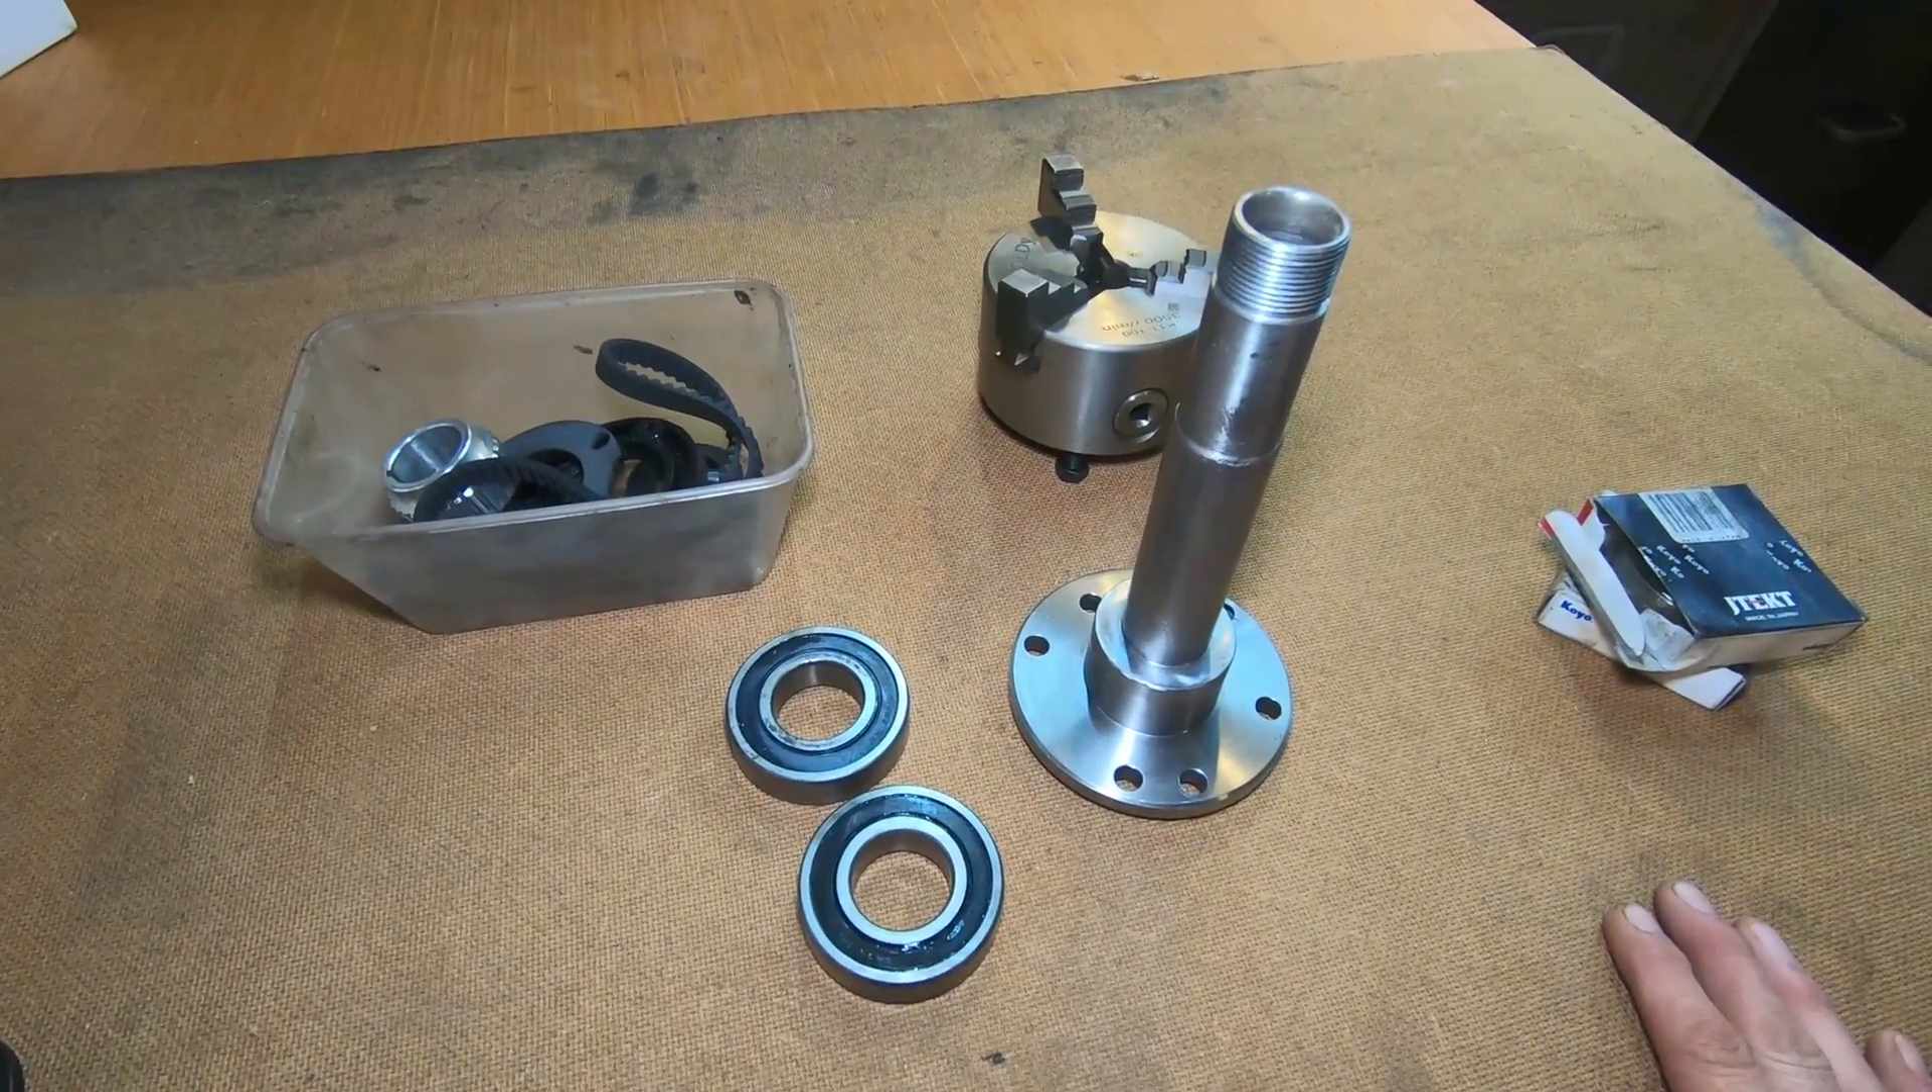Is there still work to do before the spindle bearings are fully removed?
No.